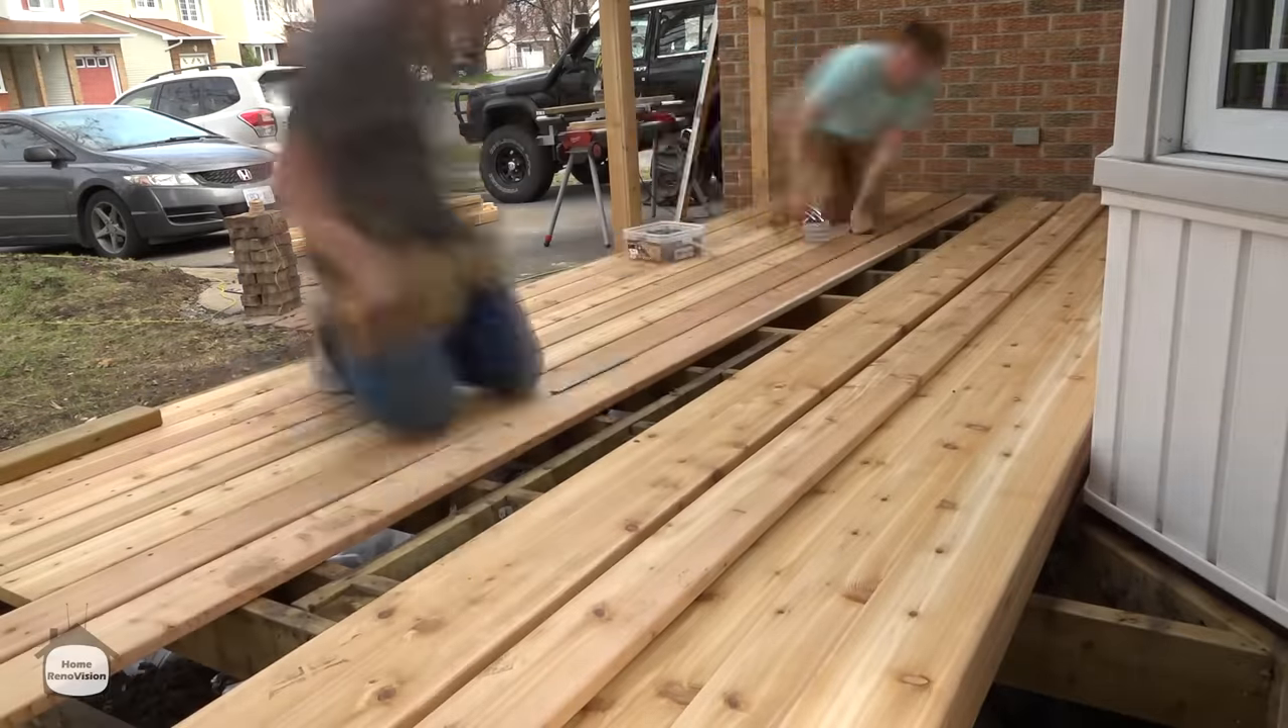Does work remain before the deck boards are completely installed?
Yes.